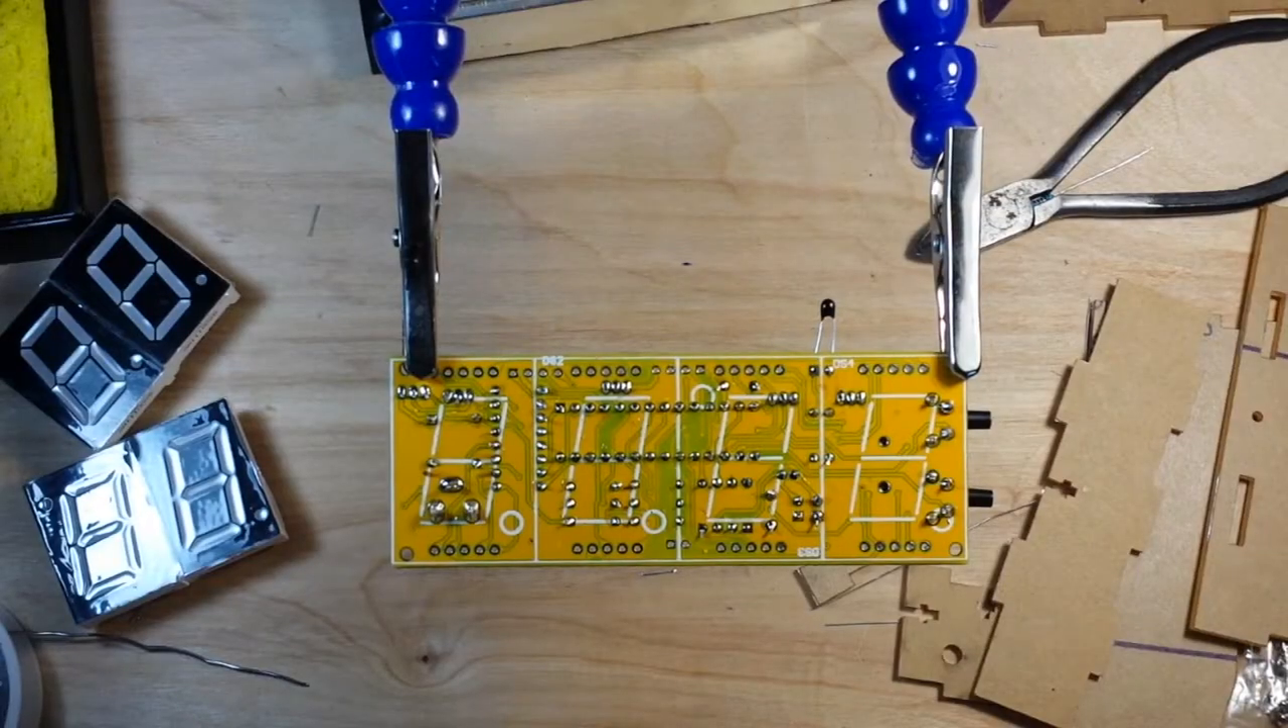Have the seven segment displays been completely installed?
No.